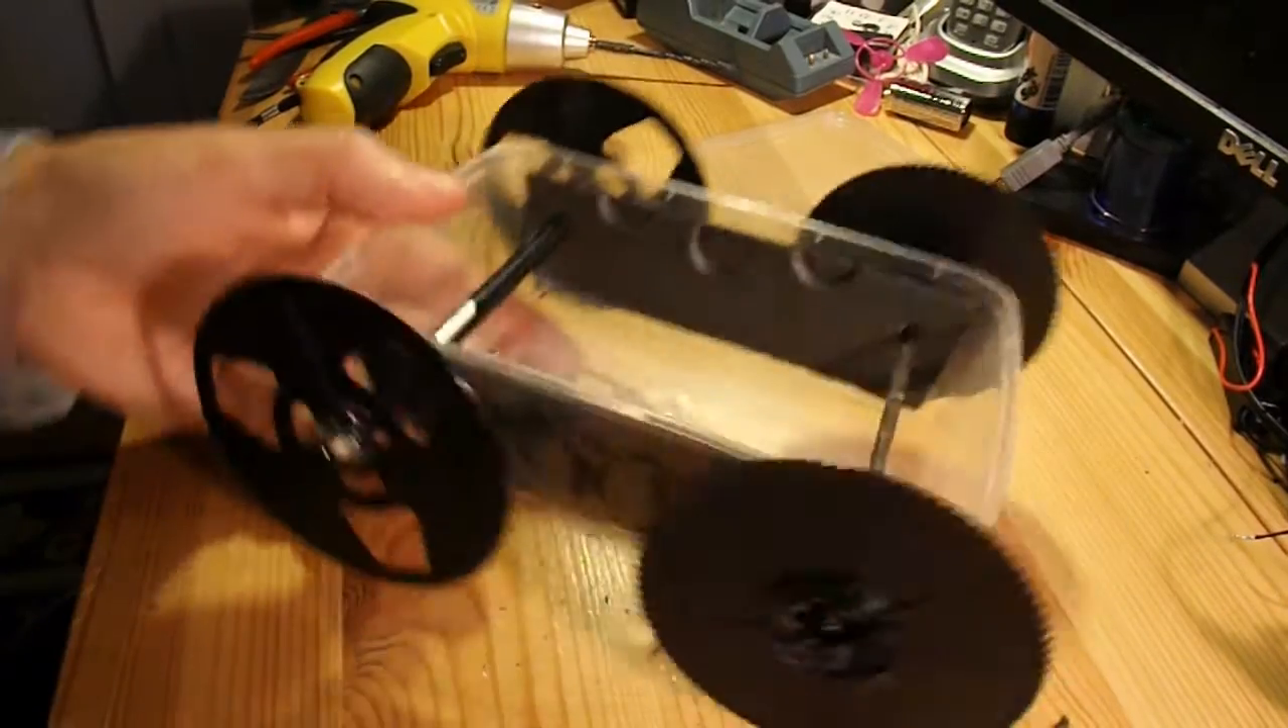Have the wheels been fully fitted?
Yes.